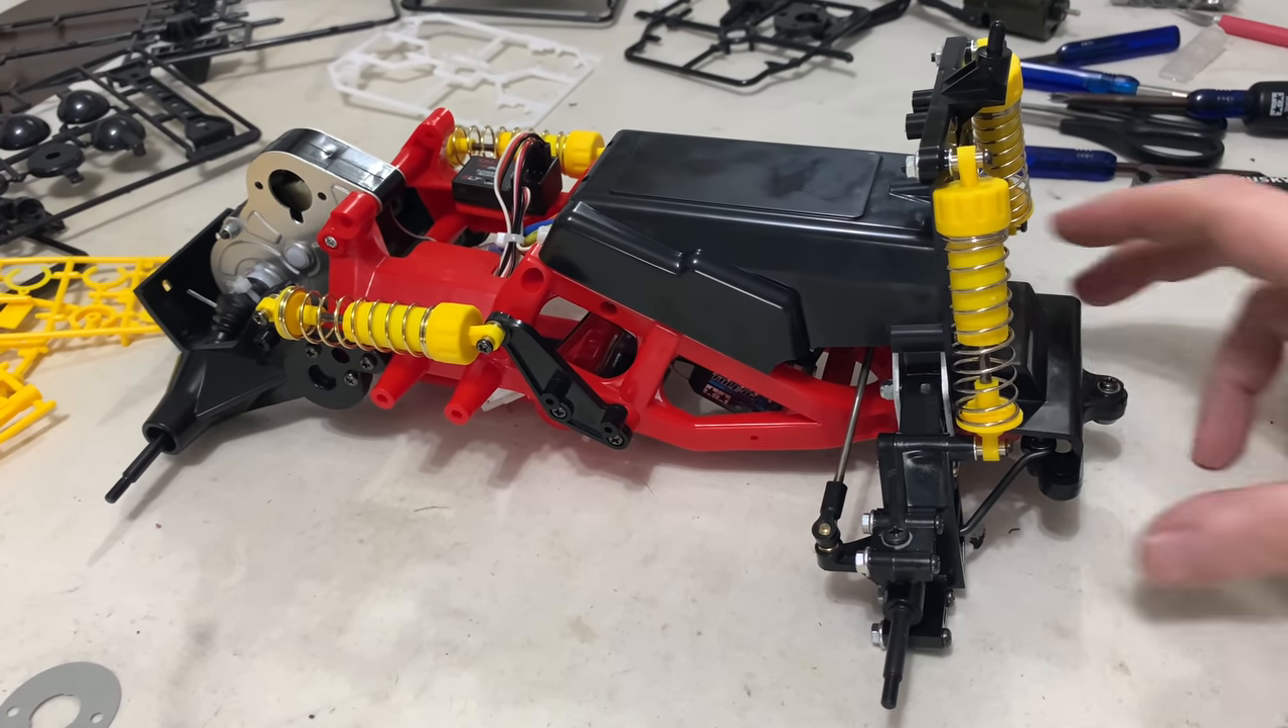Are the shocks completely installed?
Yes.